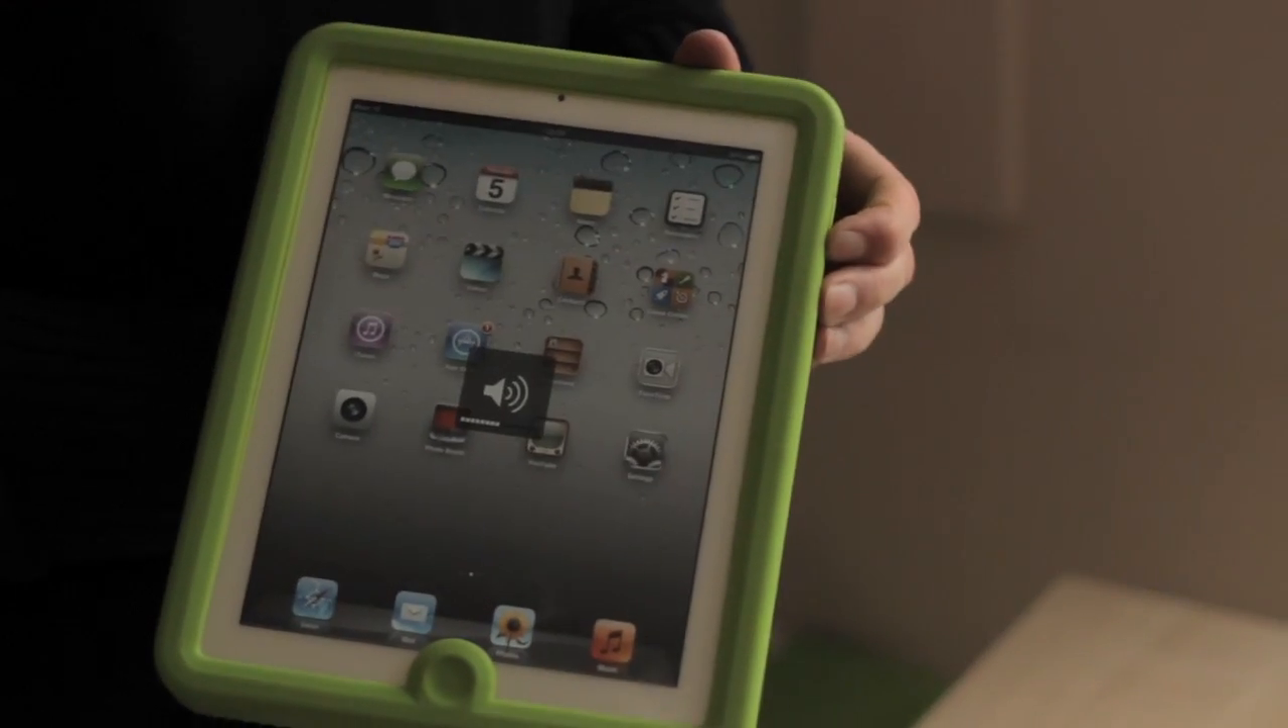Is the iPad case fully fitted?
Yes.